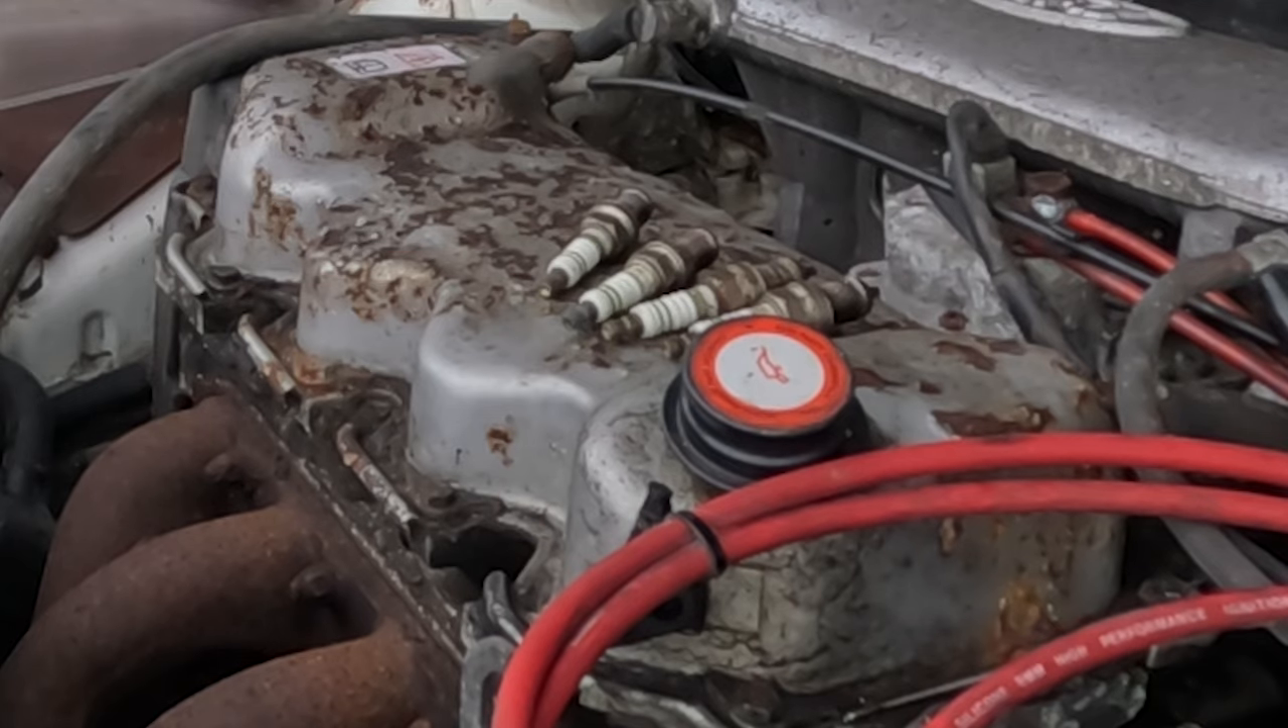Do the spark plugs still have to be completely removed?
No.